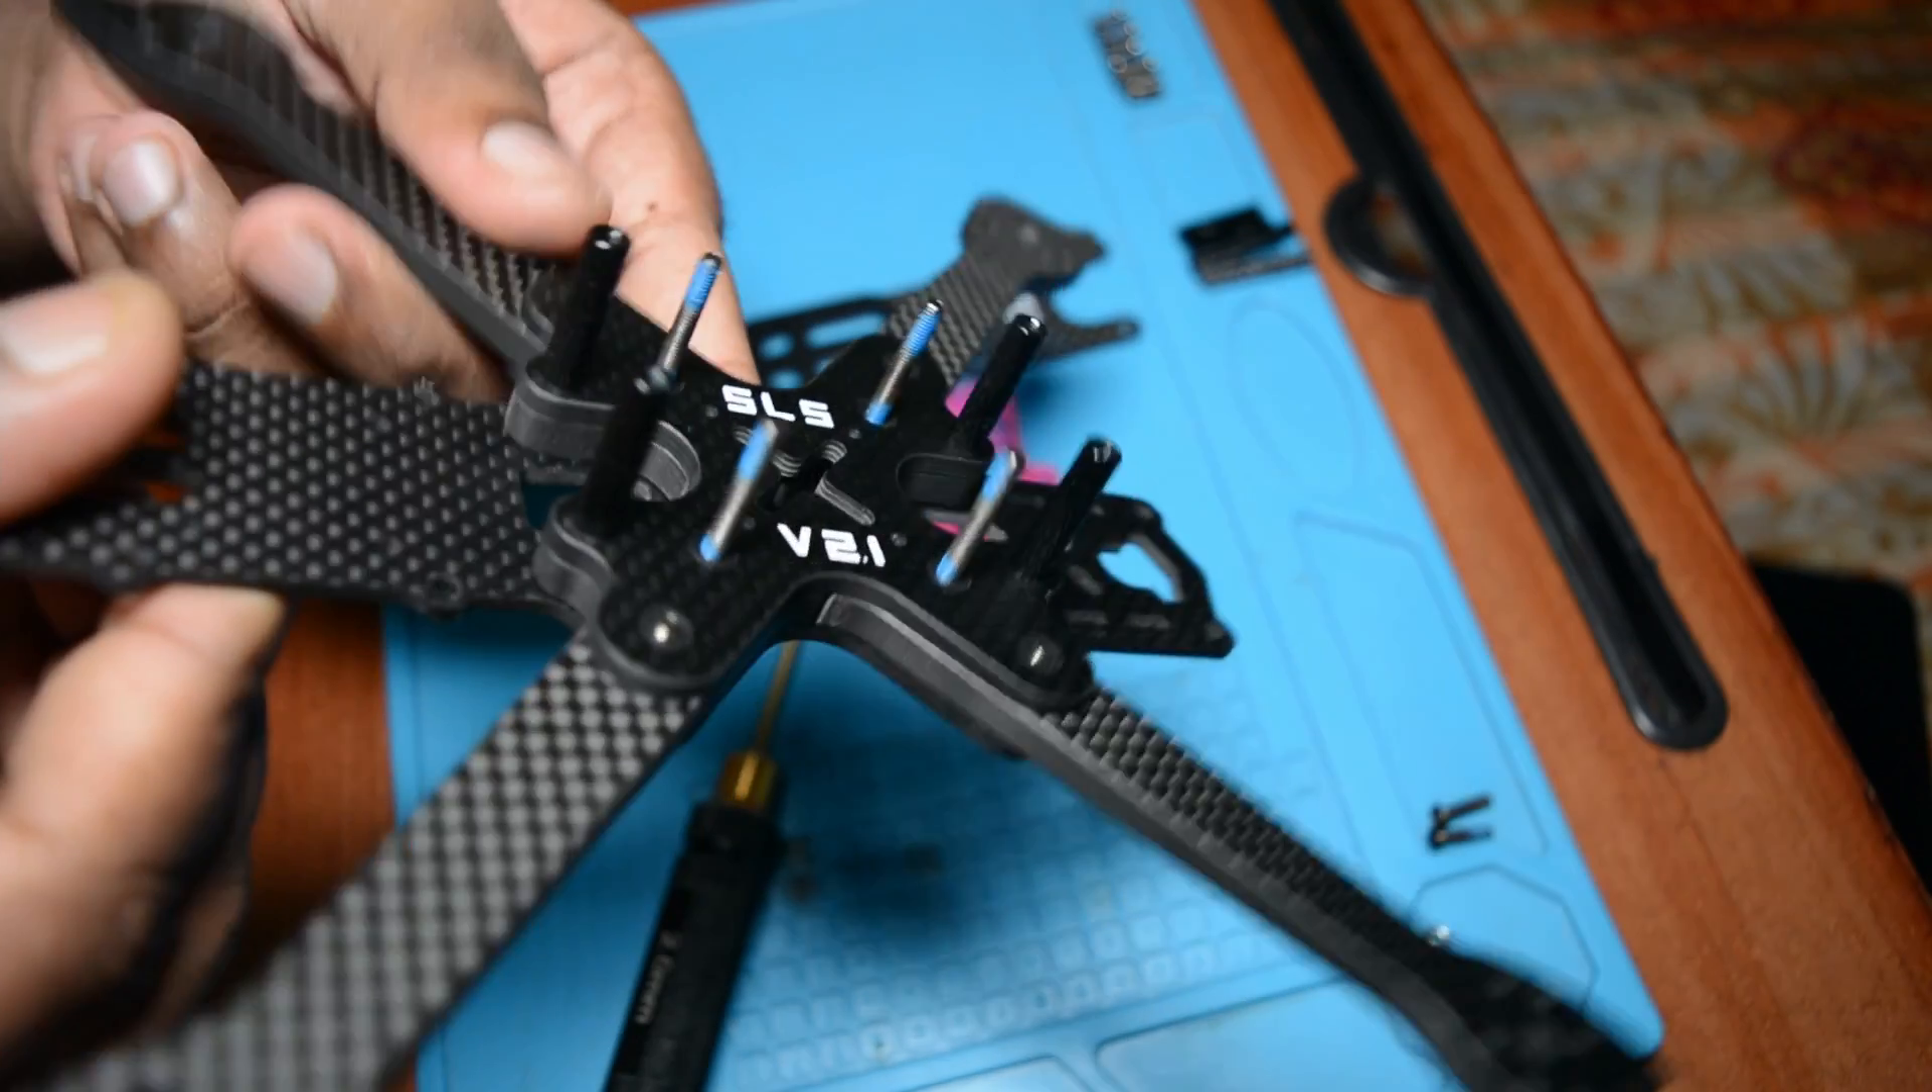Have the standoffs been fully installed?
Yes.